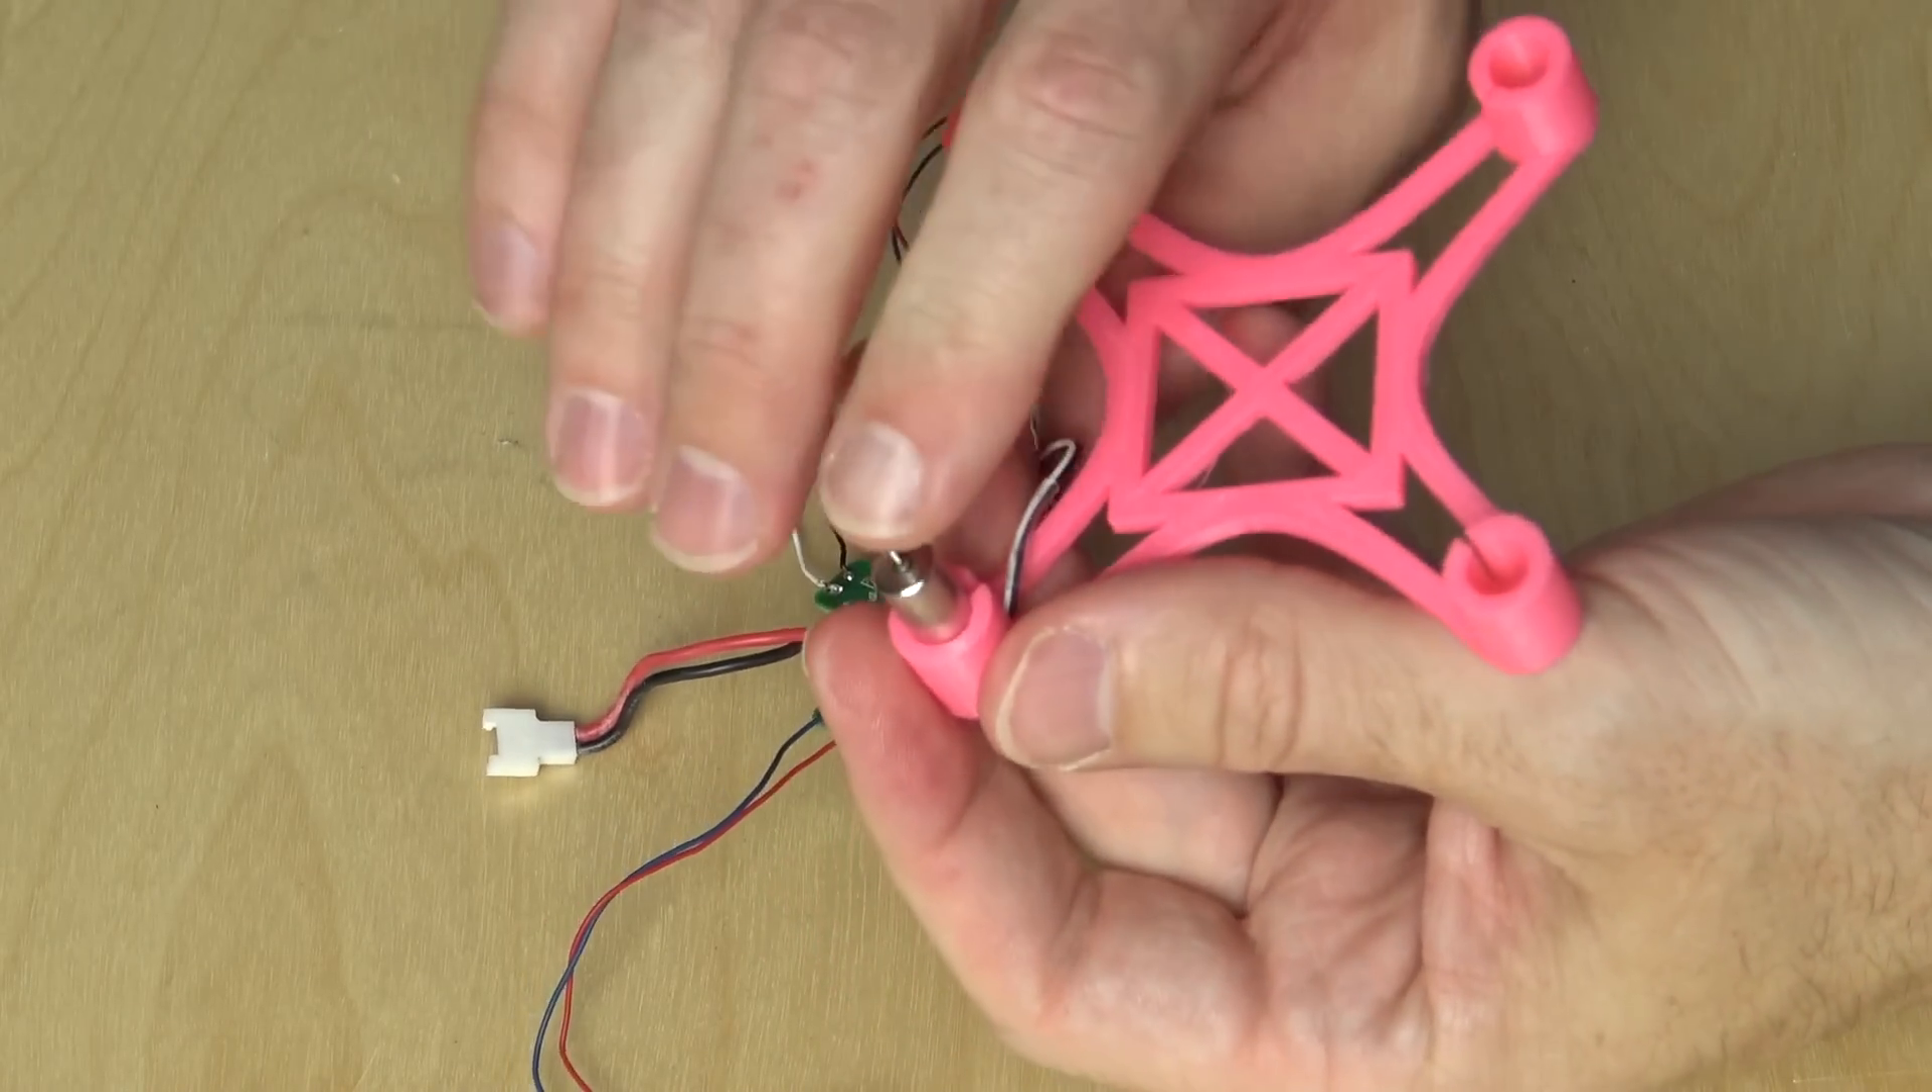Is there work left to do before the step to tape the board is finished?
Yes.